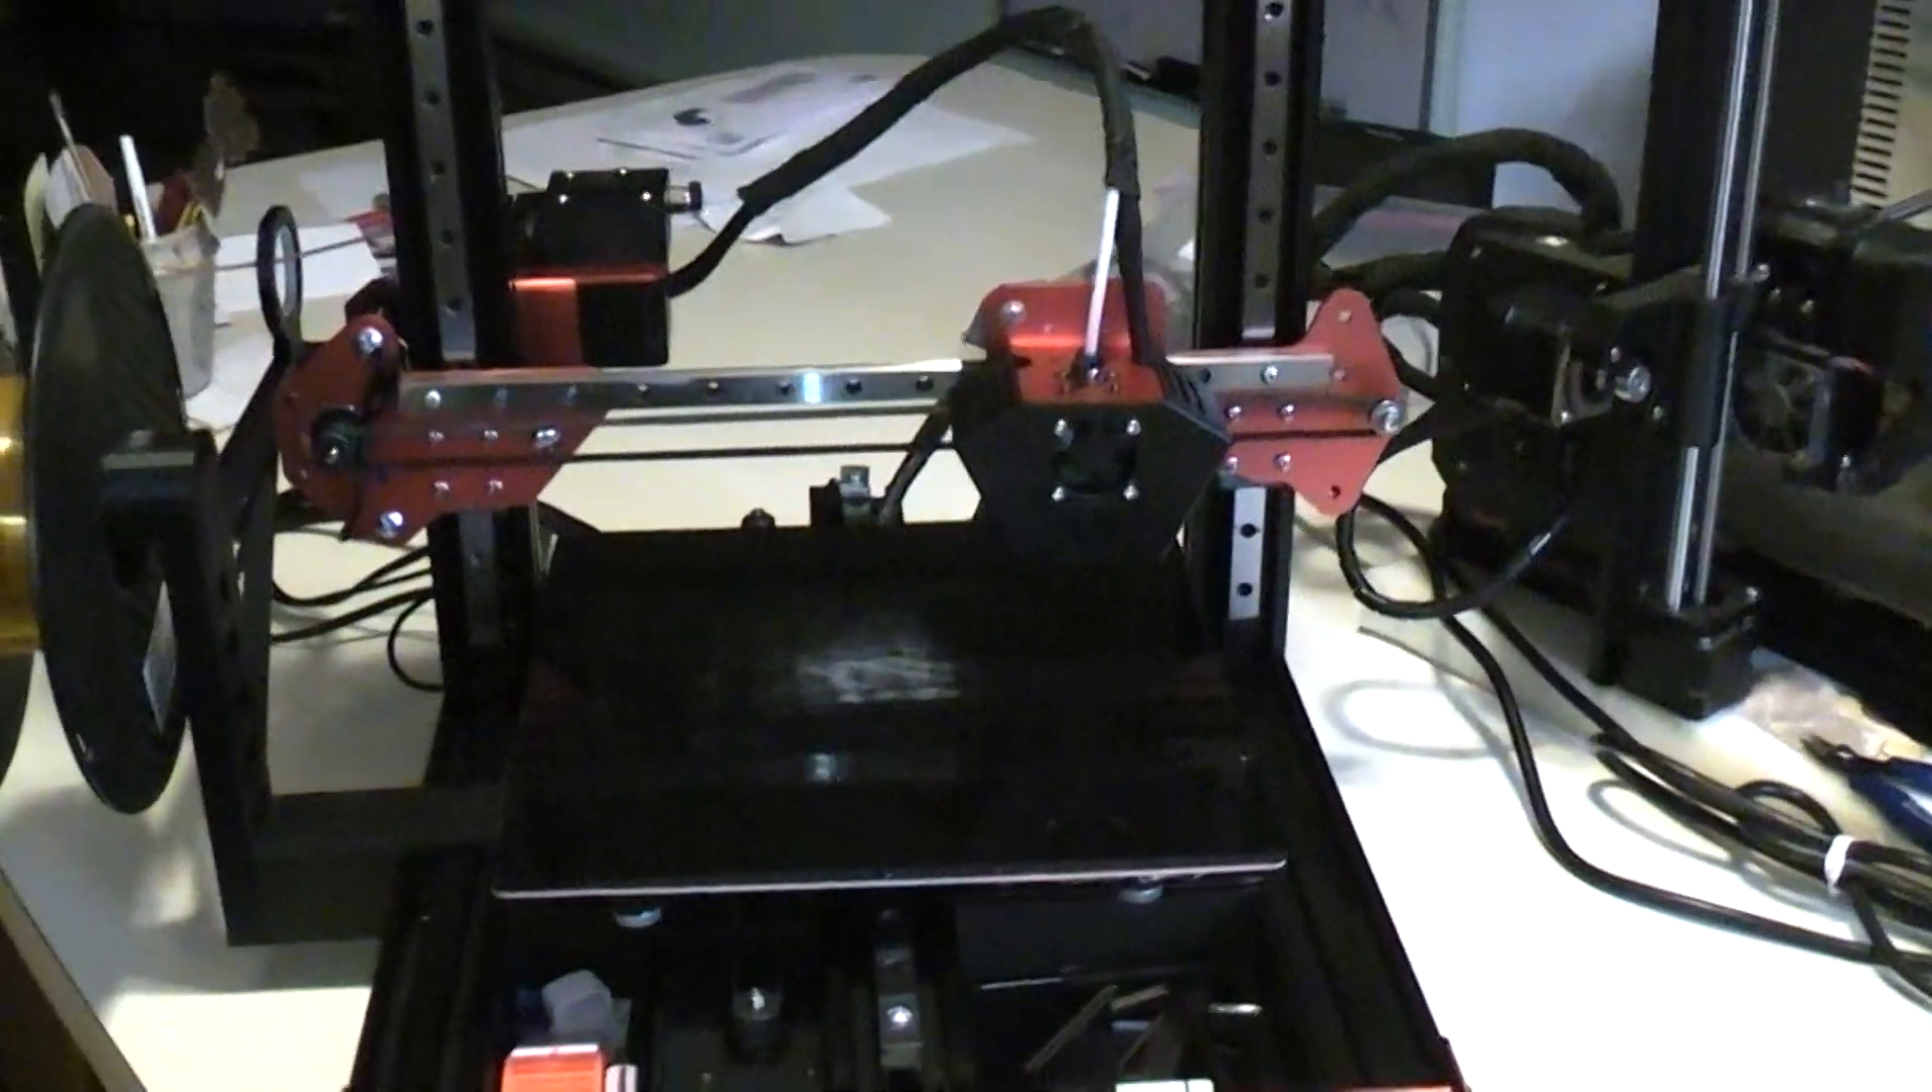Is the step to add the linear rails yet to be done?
No.